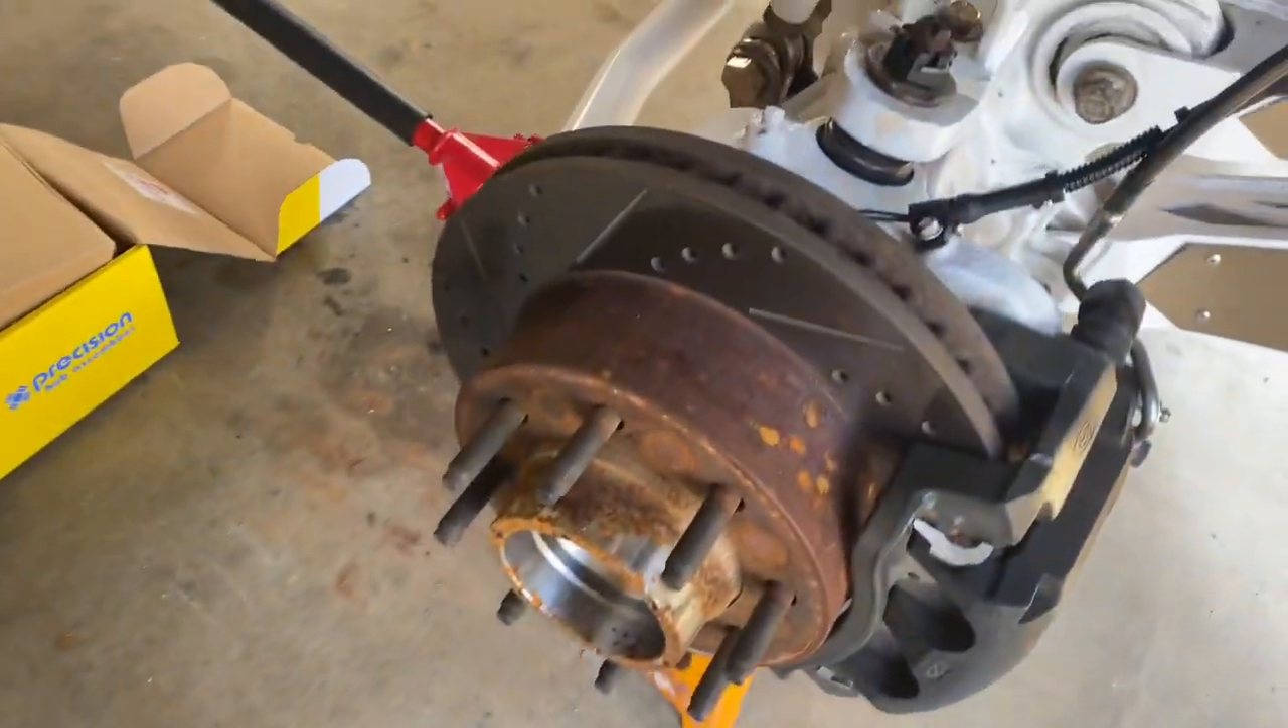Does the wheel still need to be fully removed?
No.